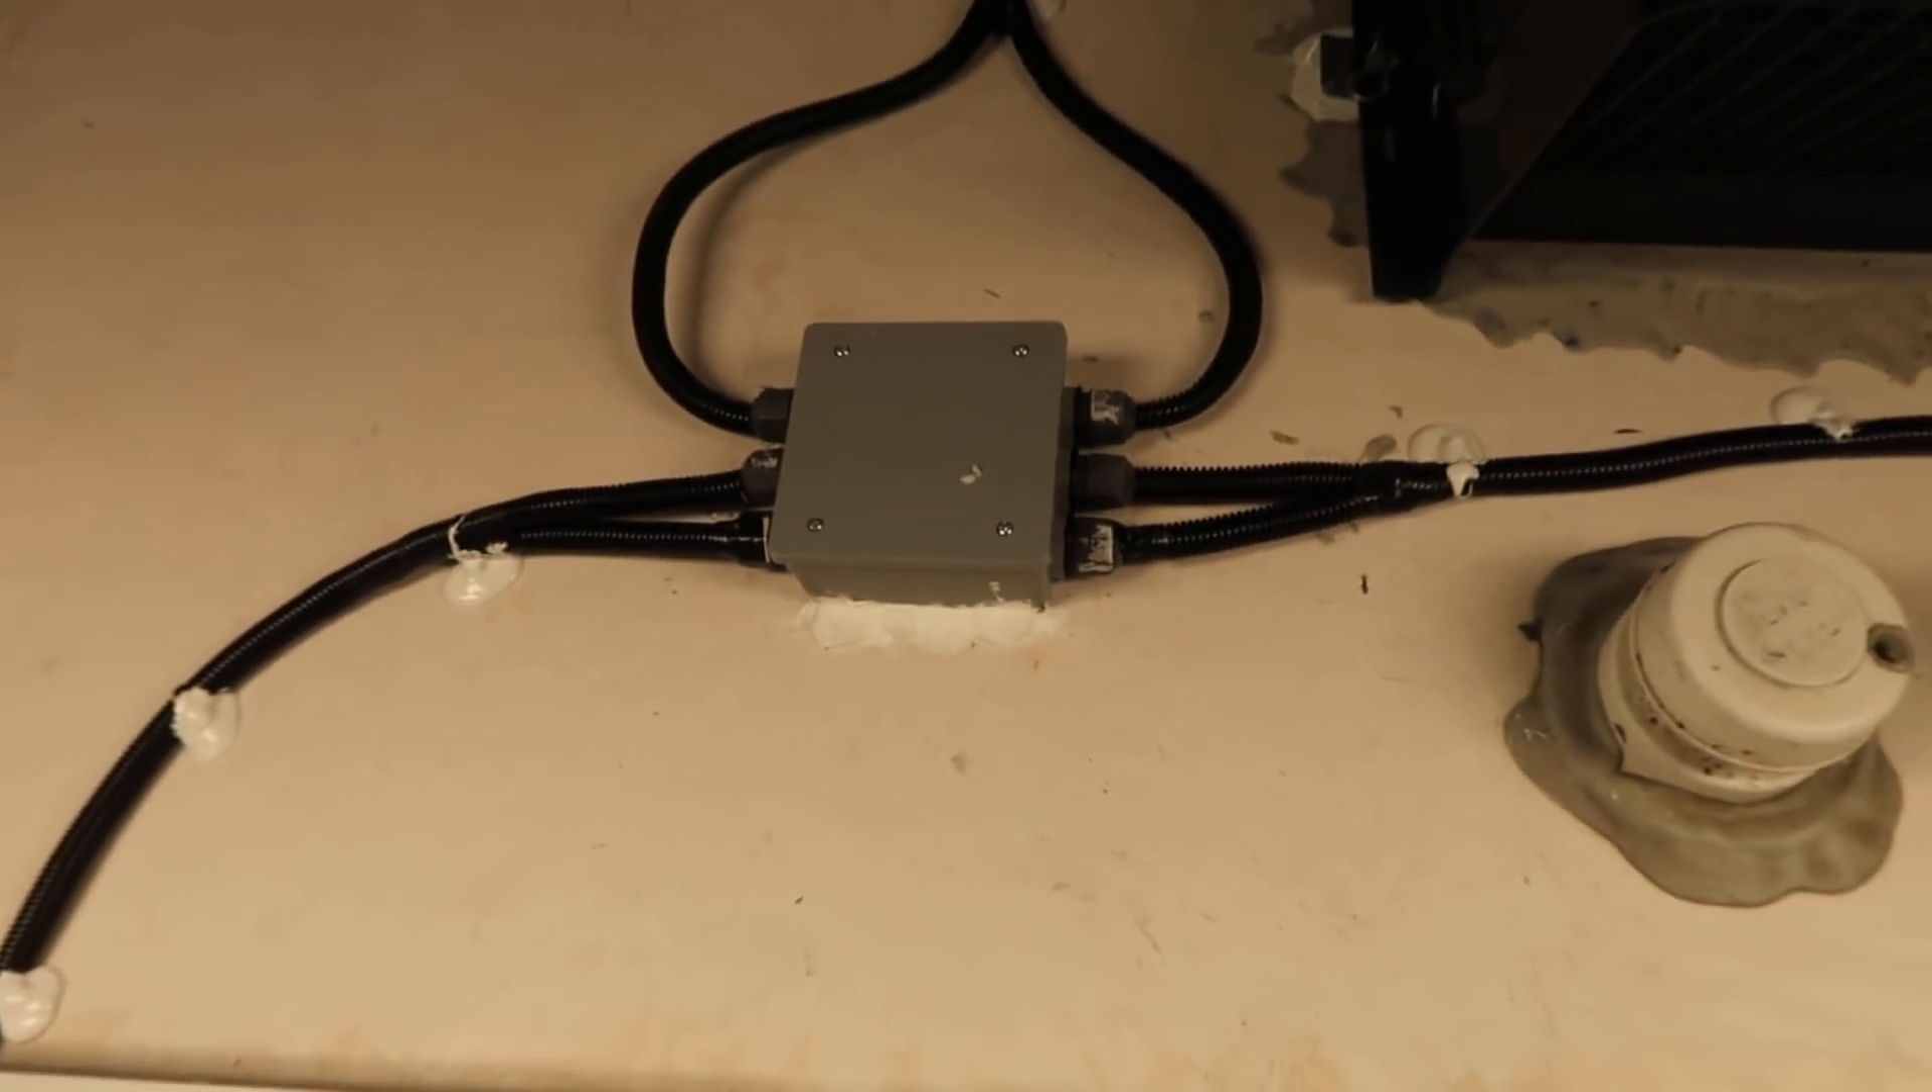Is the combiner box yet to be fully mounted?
No.